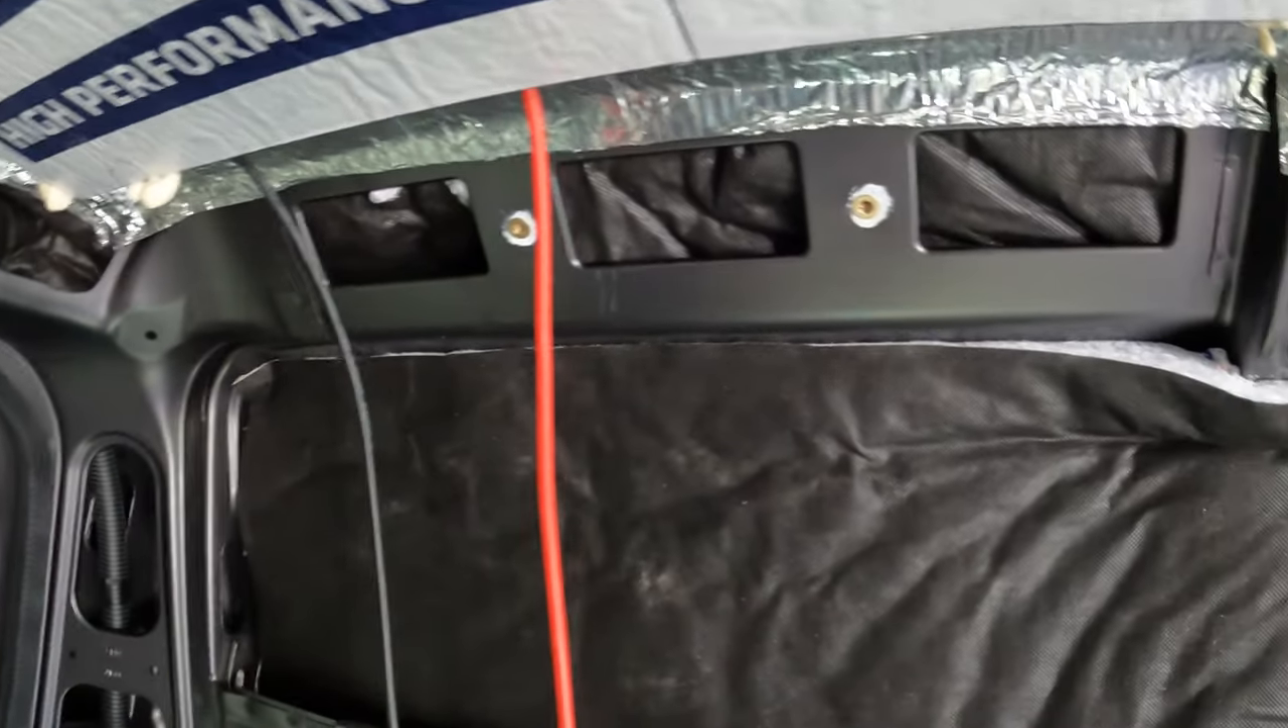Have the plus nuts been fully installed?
Yes.